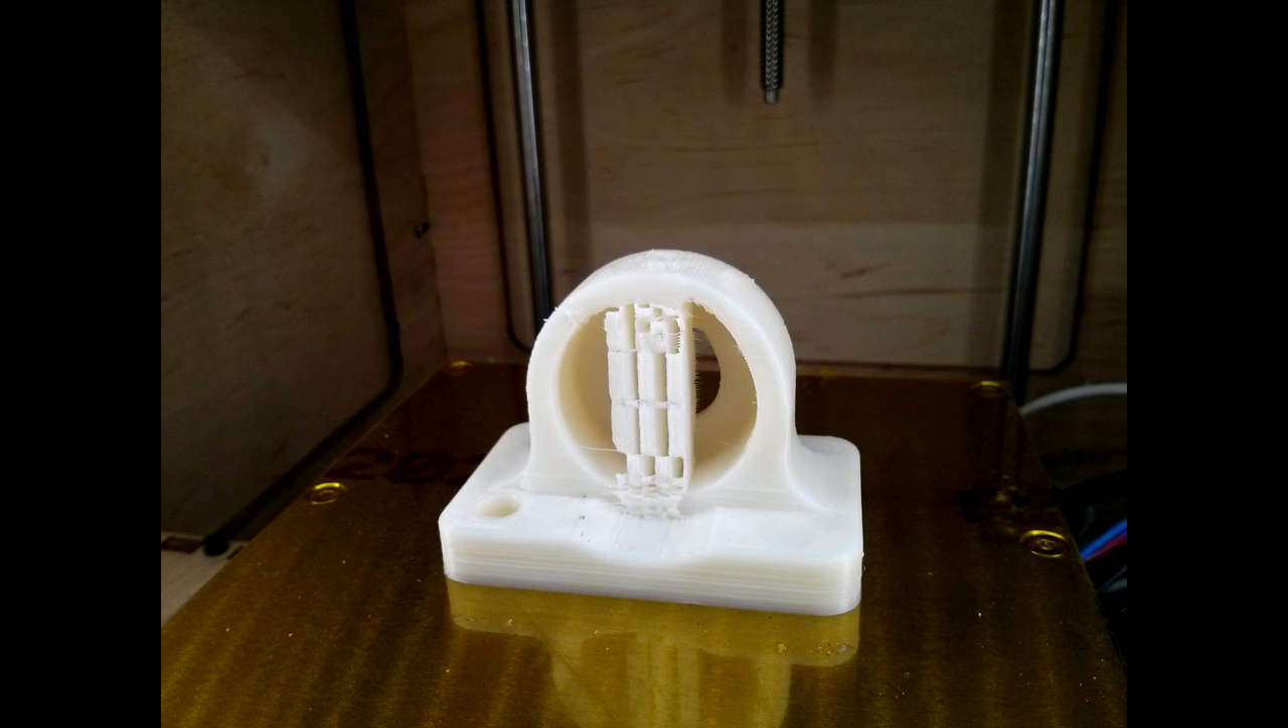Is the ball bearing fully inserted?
No.